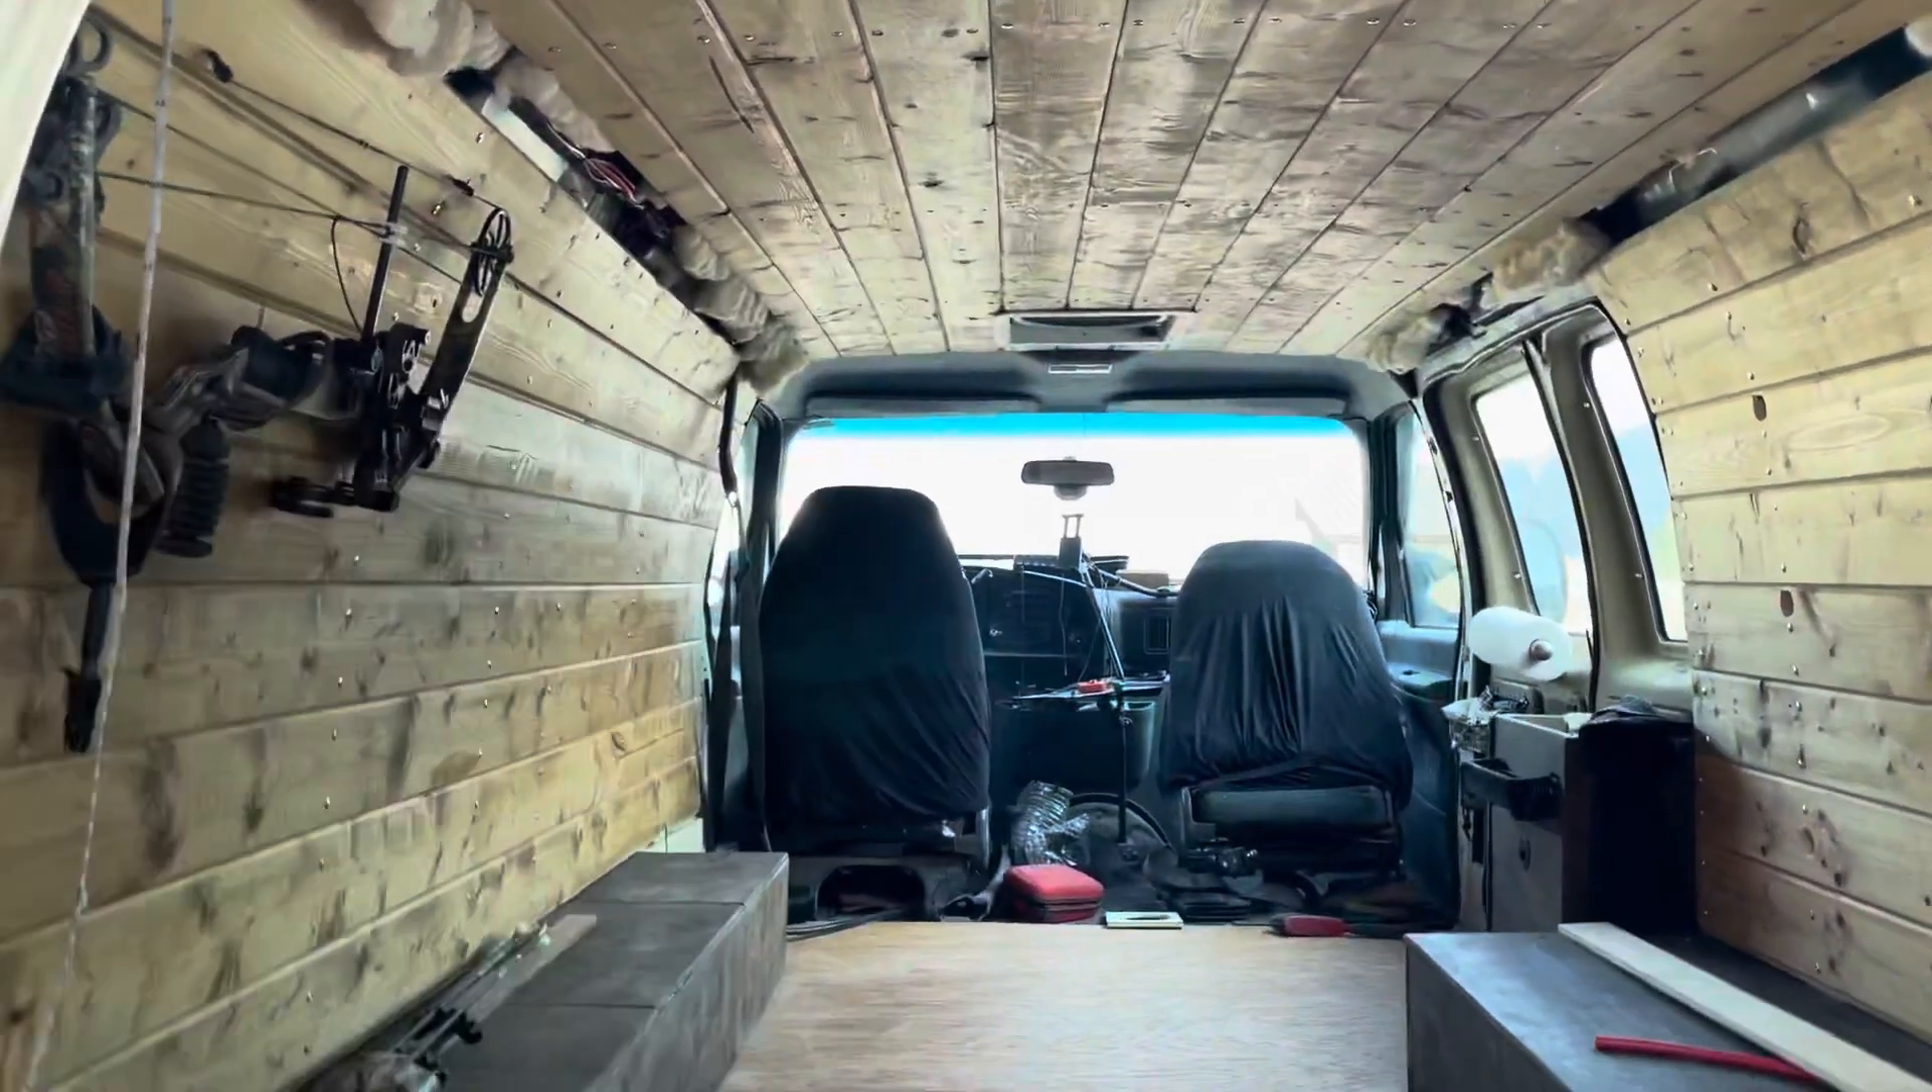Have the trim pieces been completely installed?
No.